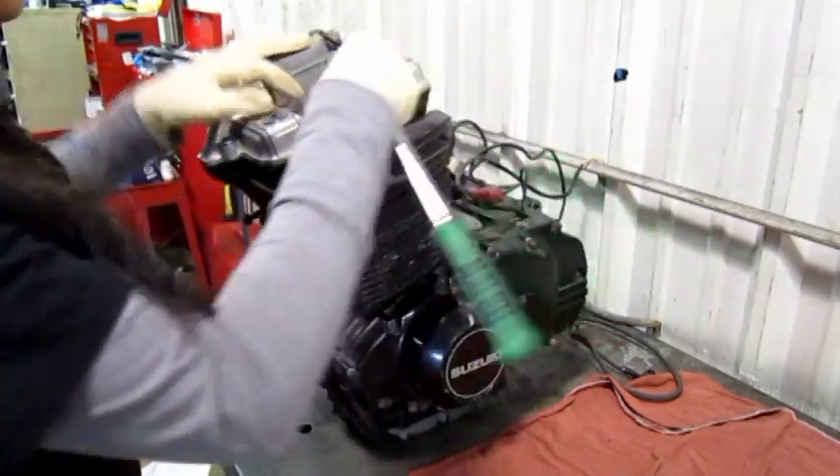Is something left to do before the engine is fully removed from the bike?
No.